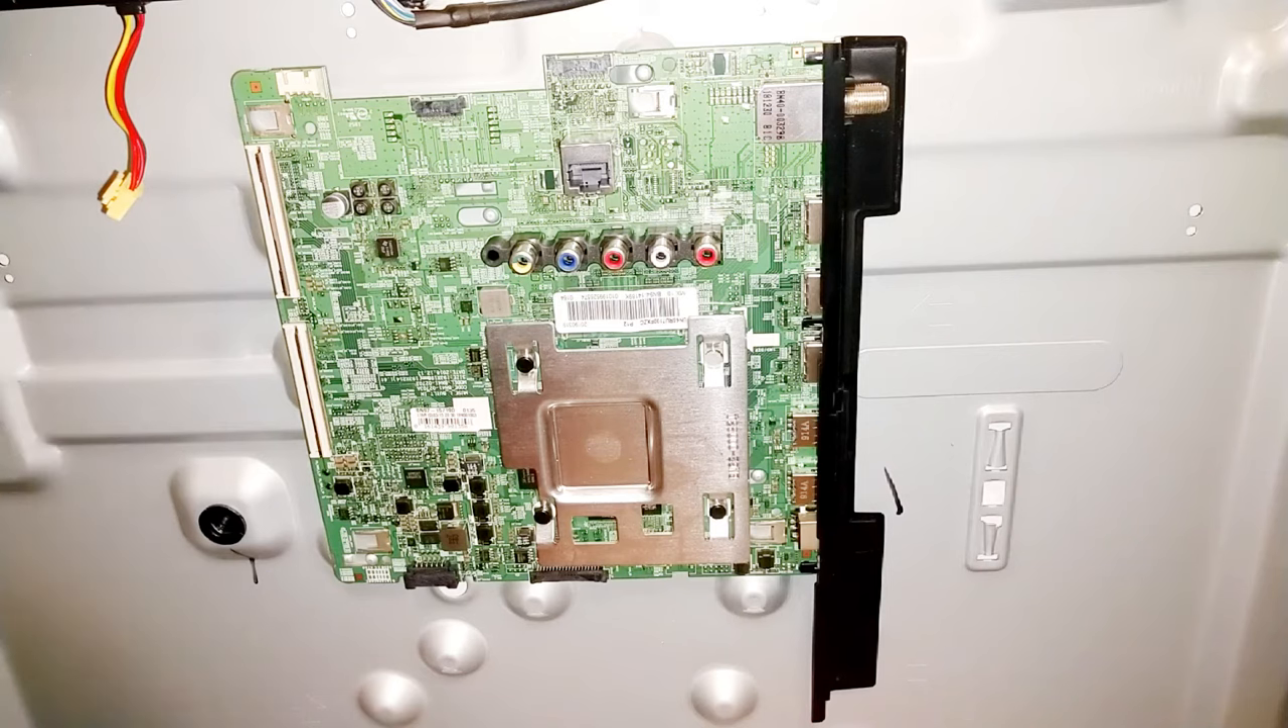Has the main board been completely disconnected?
Yes.